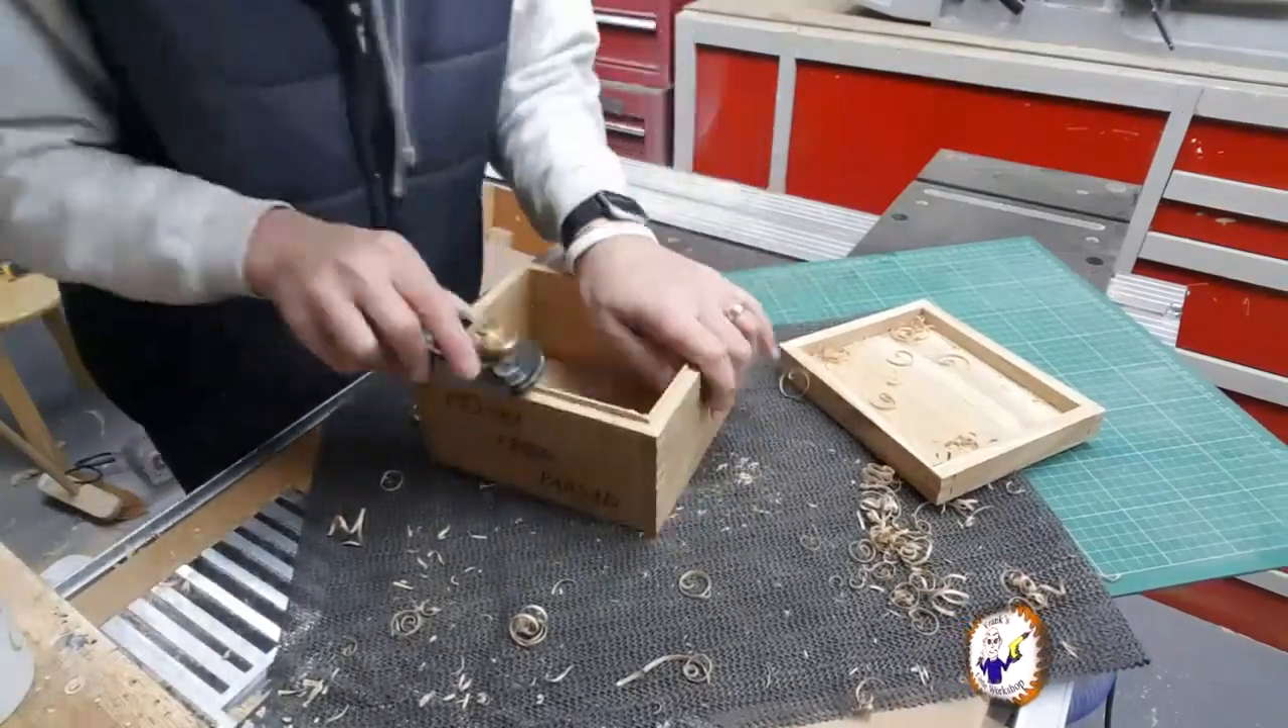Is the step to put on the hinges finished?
No.